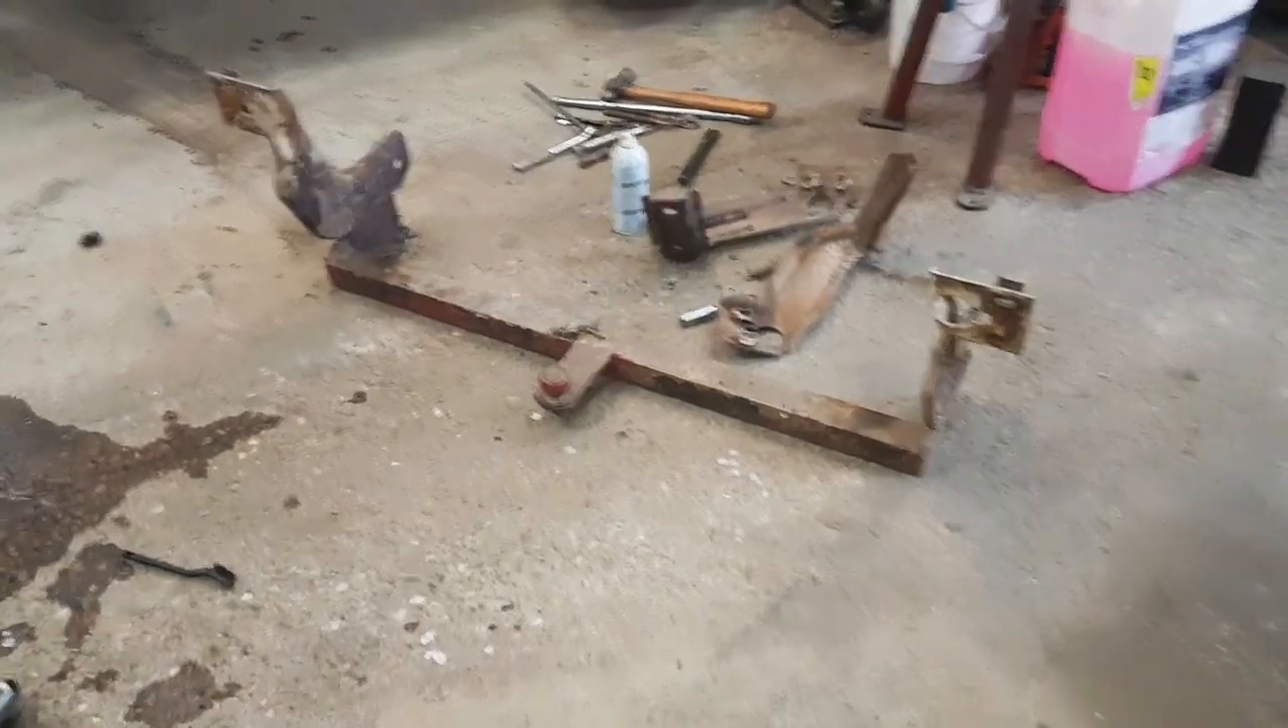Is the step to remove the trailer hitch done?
Yes.